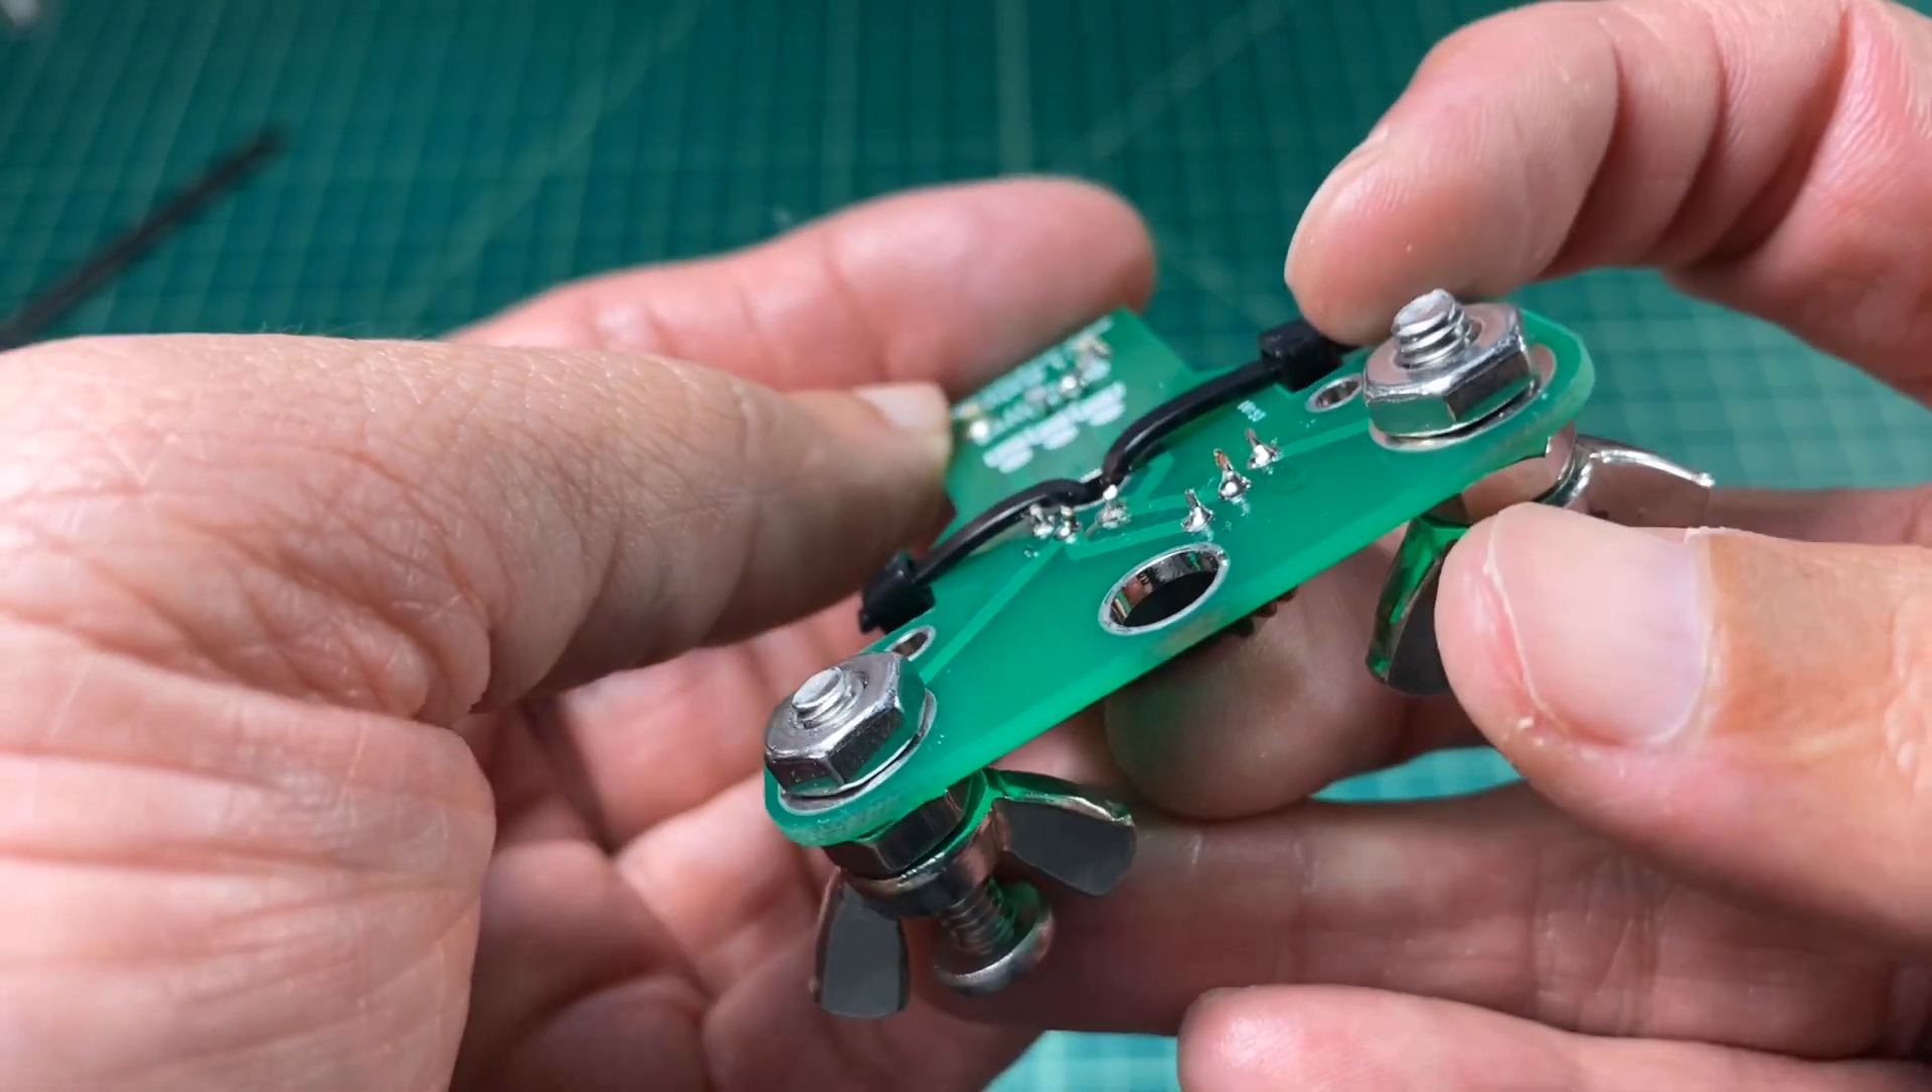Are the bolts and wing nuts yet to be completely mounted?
No.